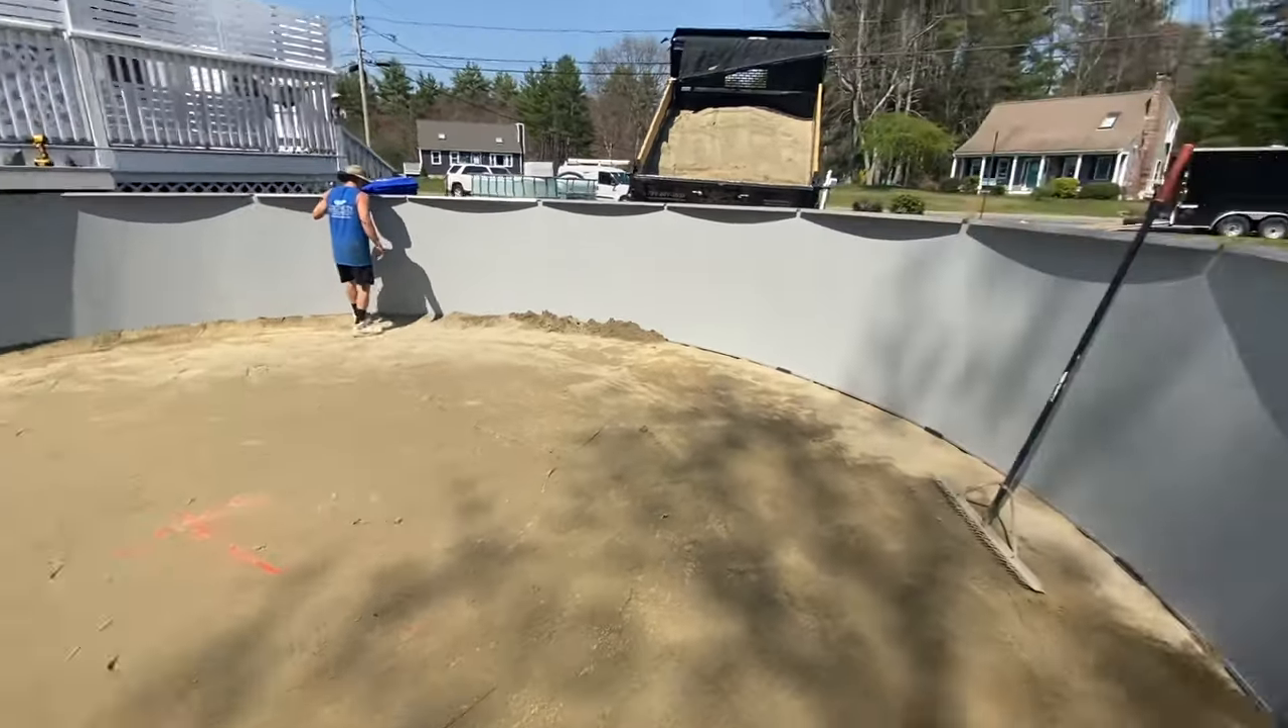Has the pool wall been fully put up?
Yes.